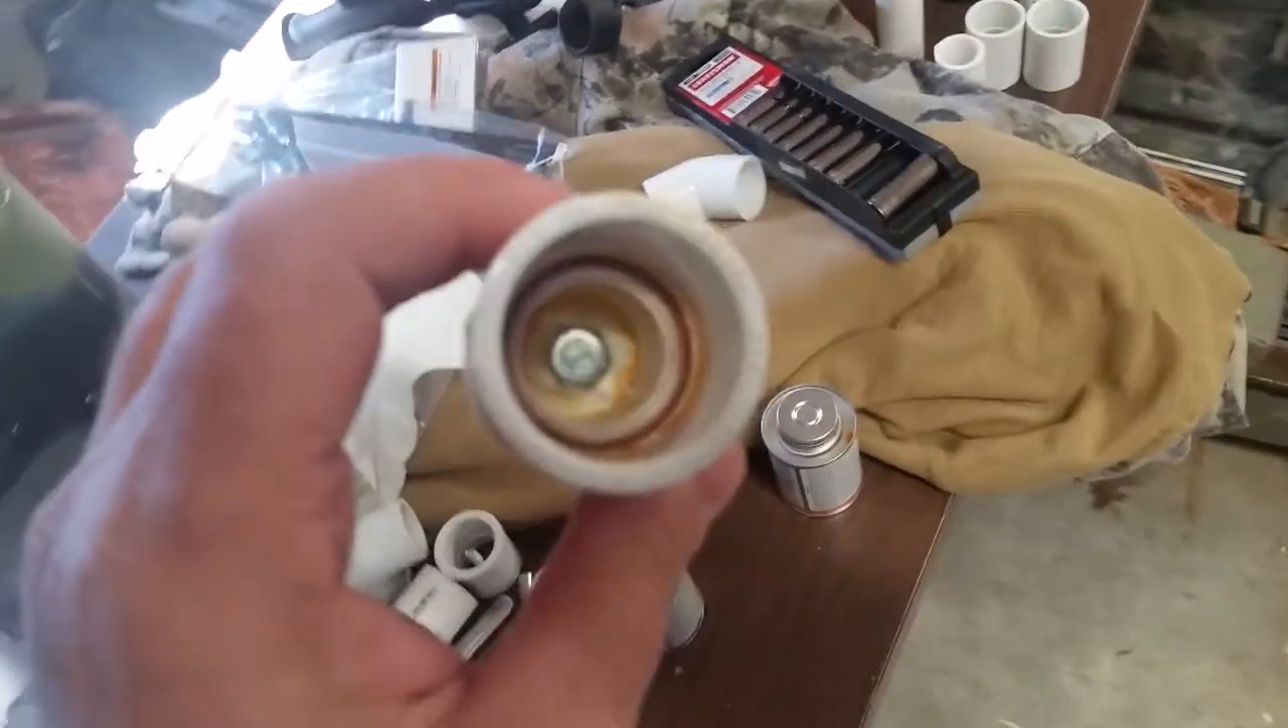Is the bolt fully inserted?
Yes.